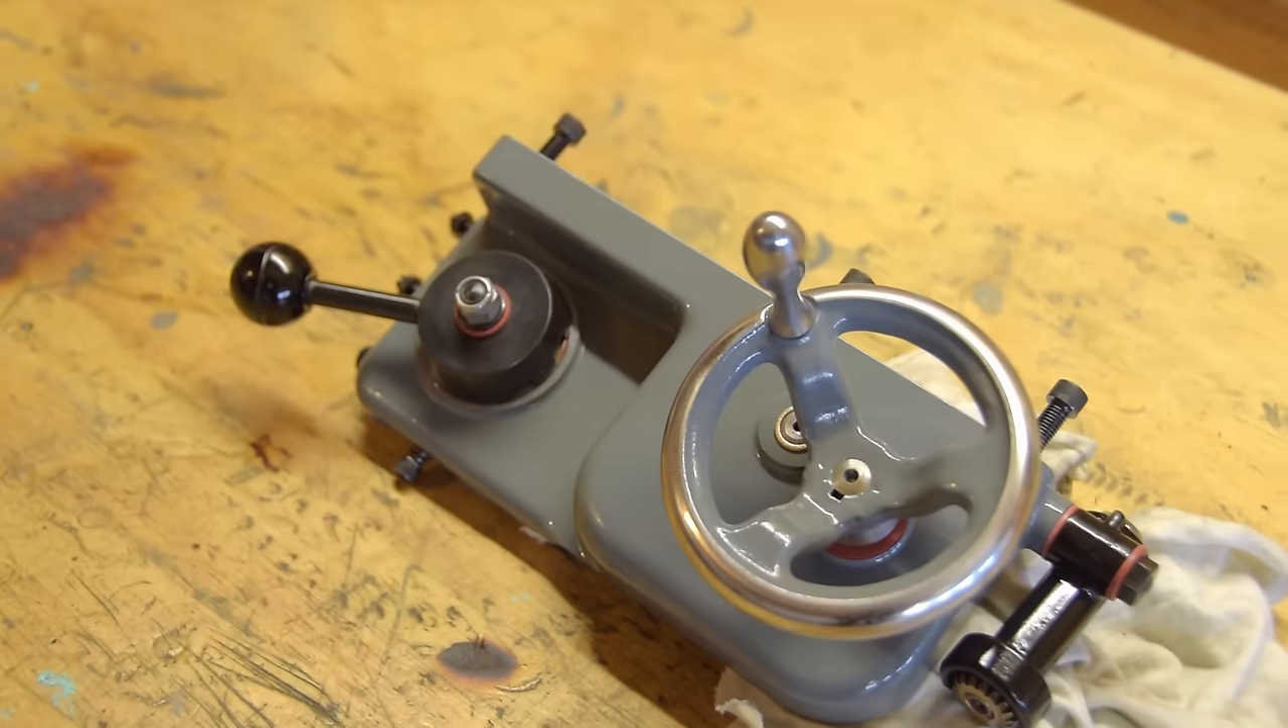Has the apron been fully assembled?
Yes.